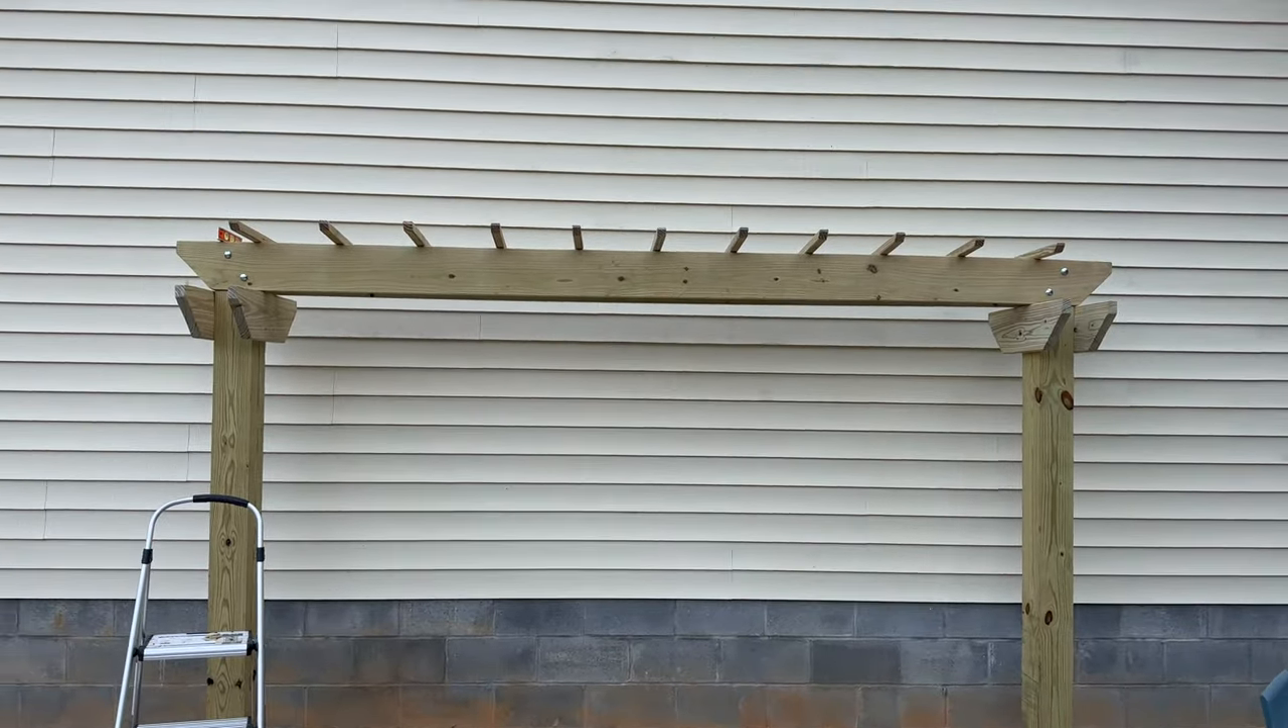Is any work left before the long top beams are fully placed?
No.